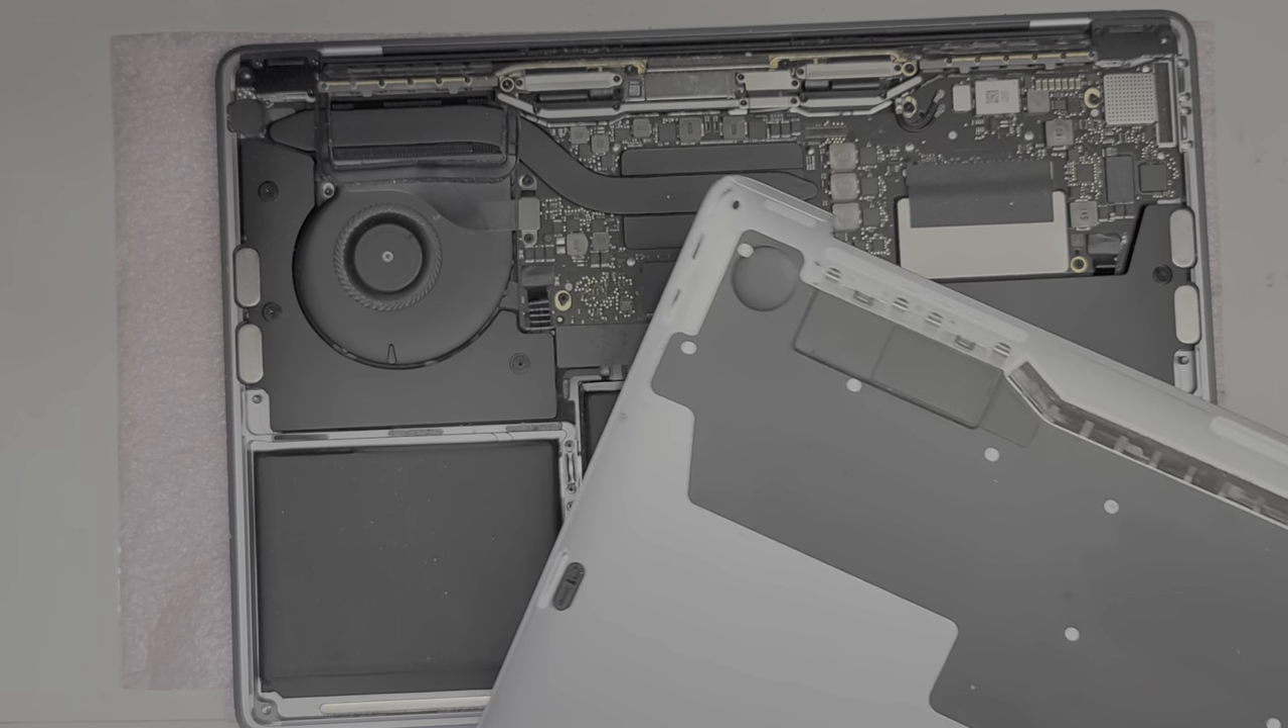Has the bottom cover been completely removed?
Yes.